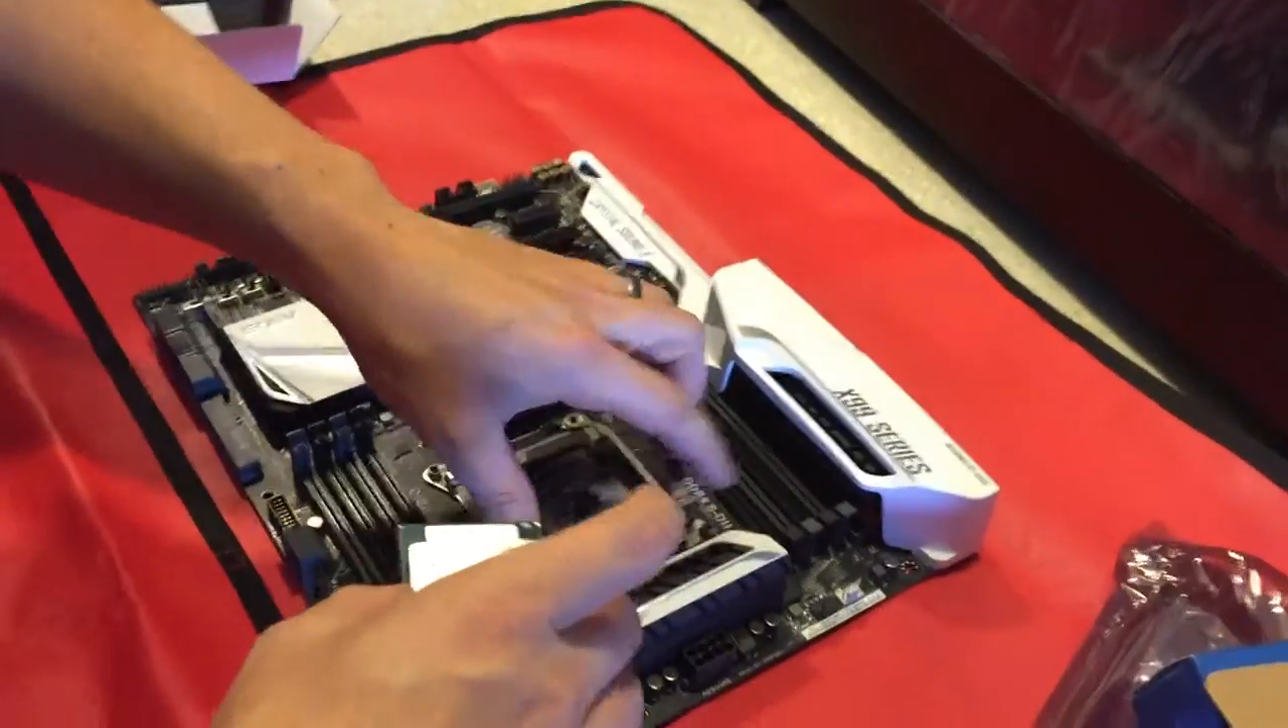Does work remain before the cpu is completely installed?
Yes.